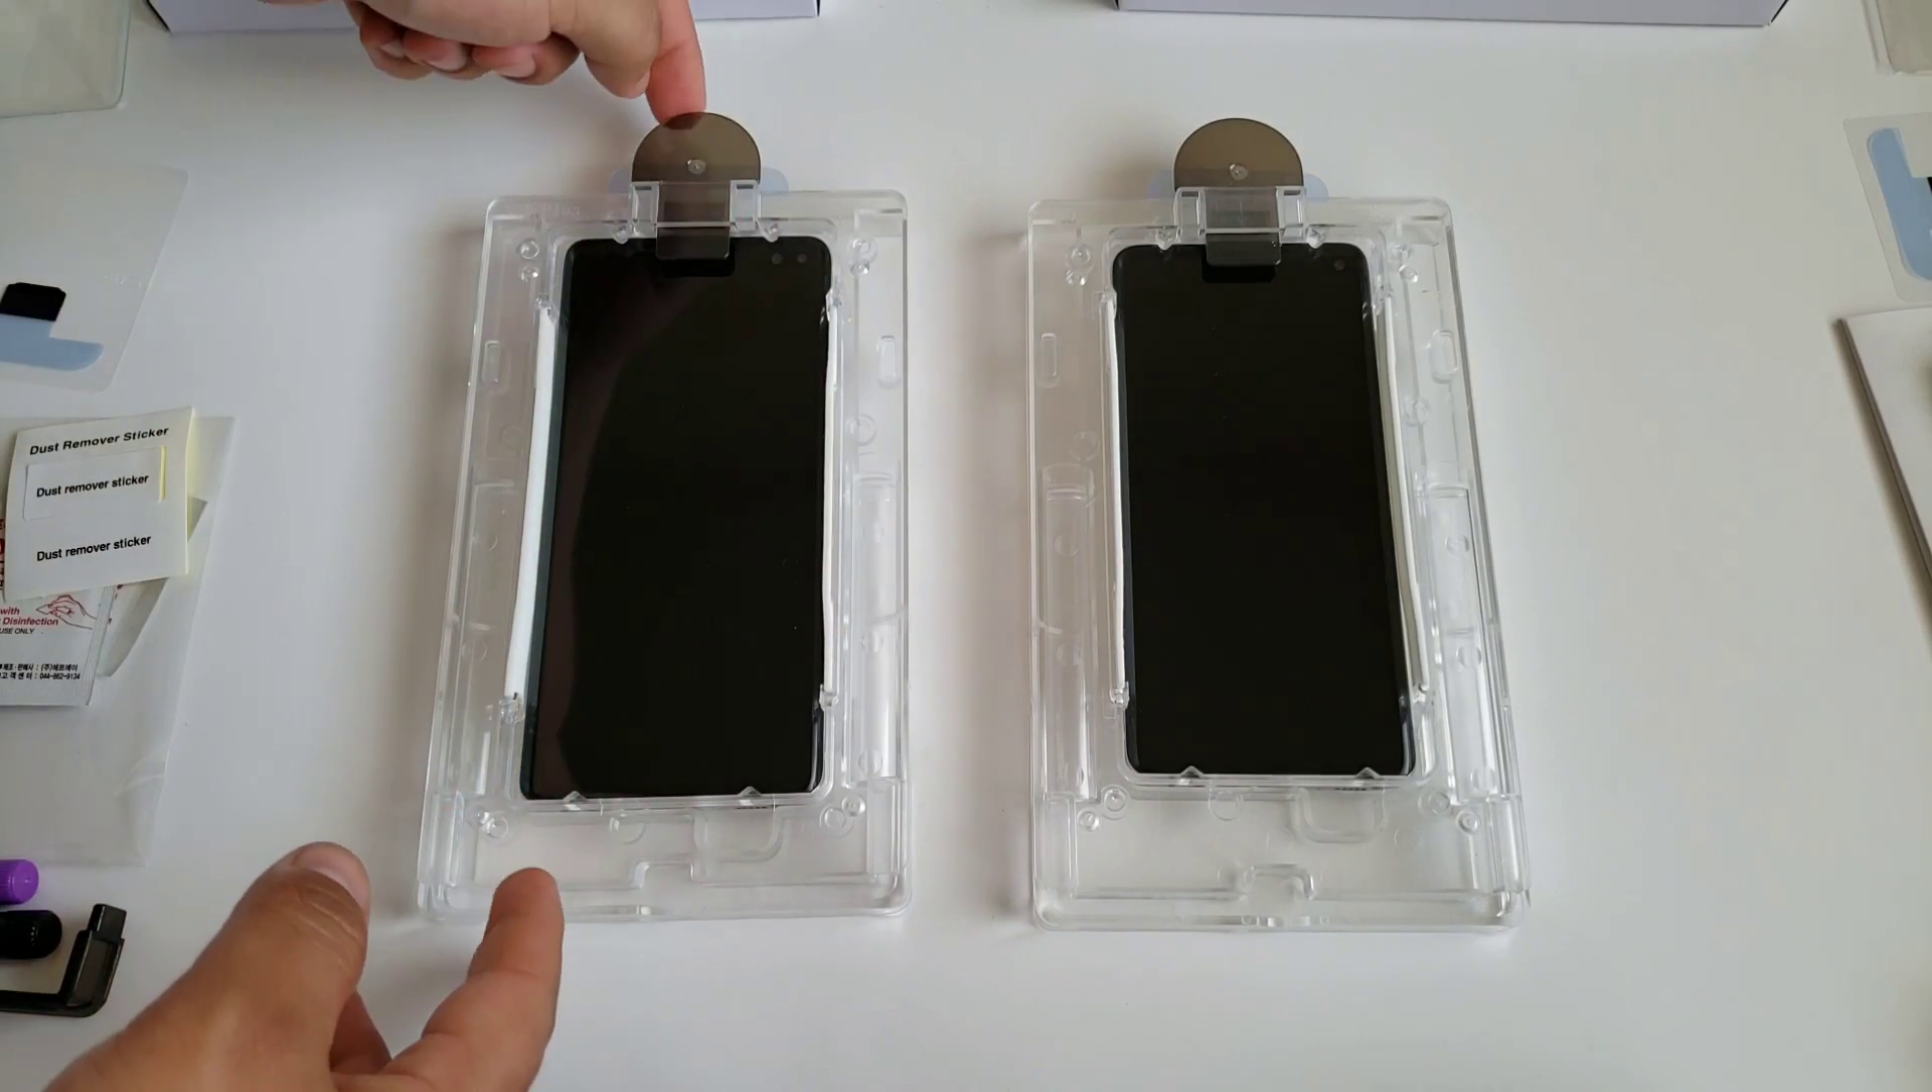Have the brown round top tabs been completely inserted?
Yes.